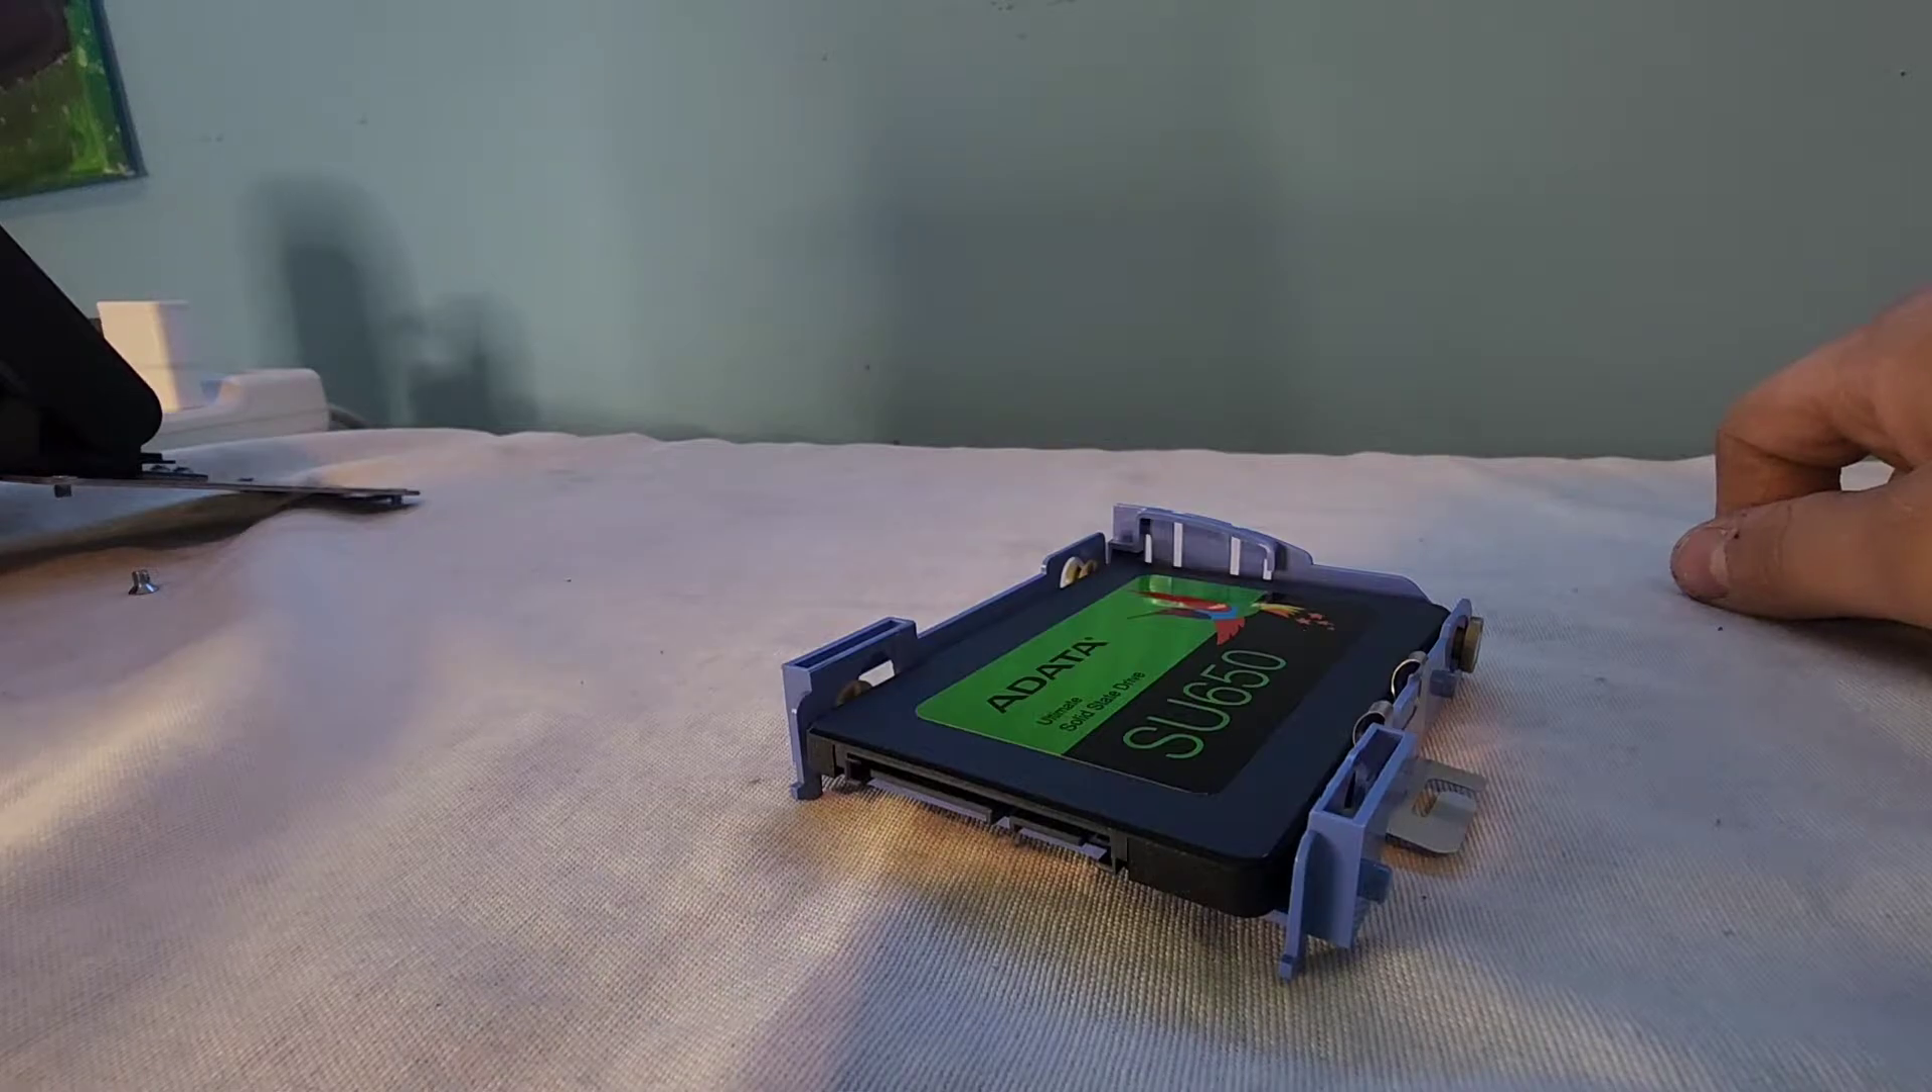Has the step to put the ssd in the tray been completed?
Yes.